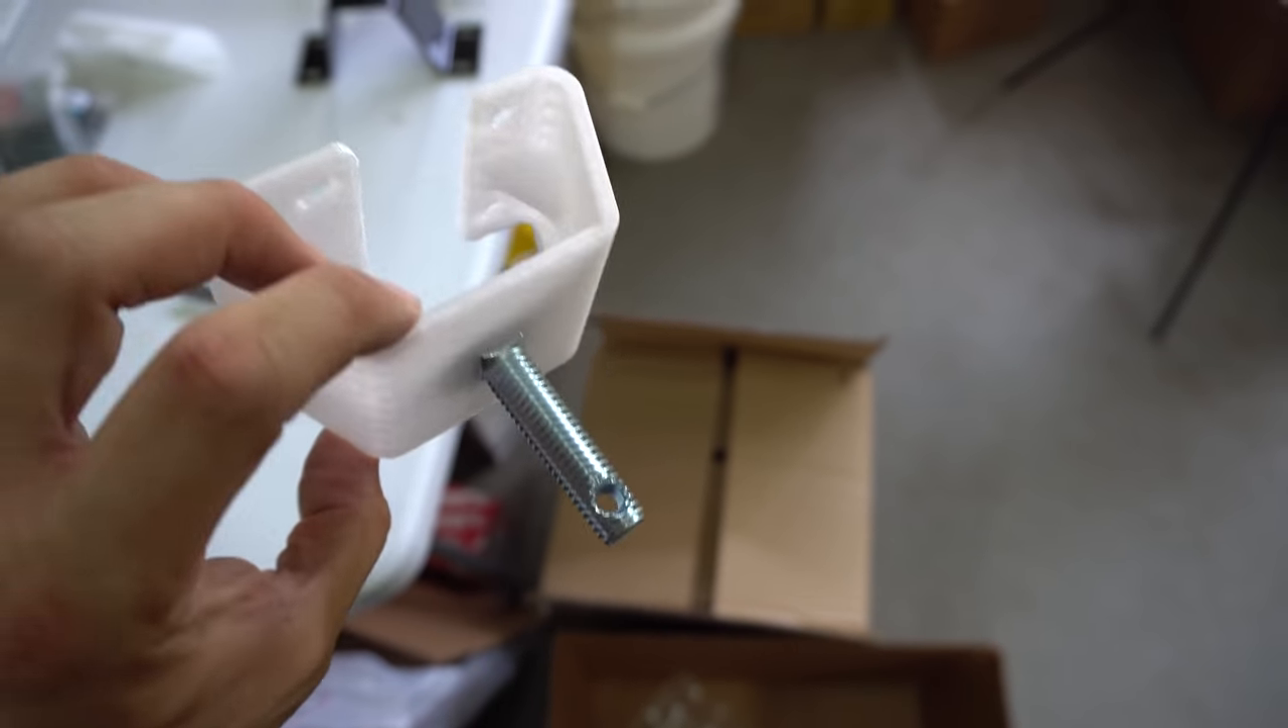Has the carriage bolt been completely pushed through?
Yes.